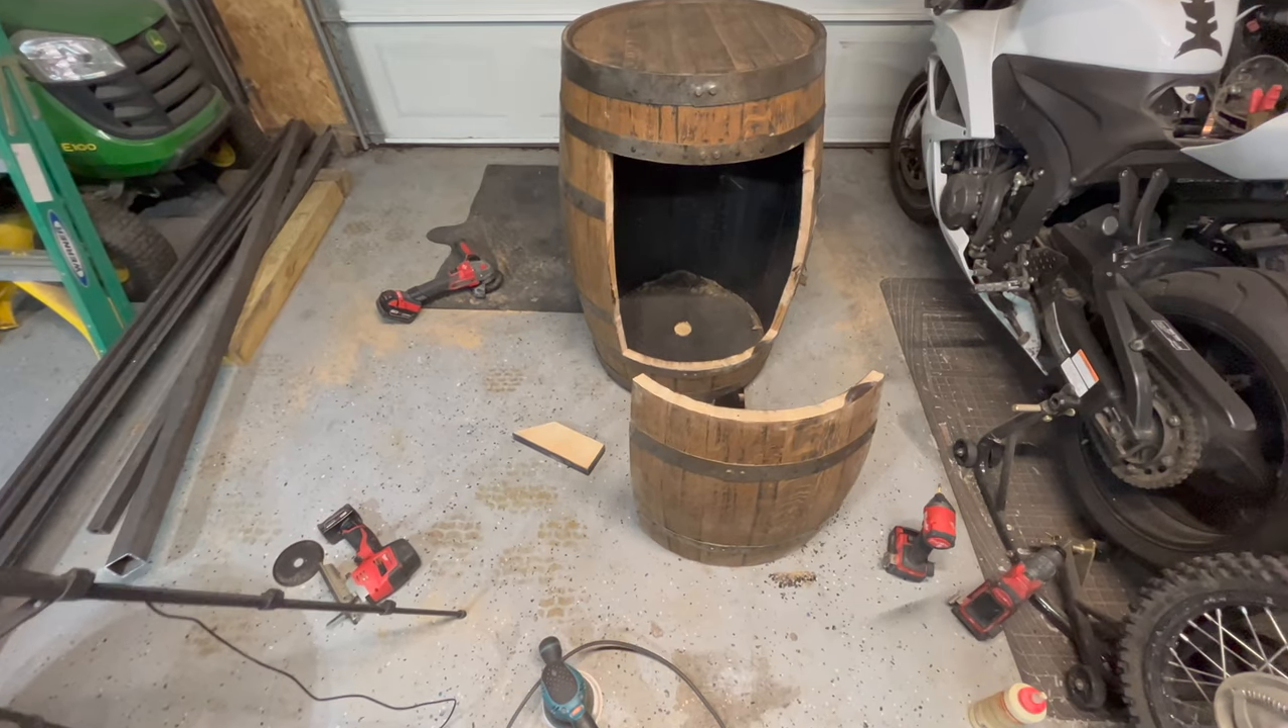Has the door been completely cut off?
Yes.